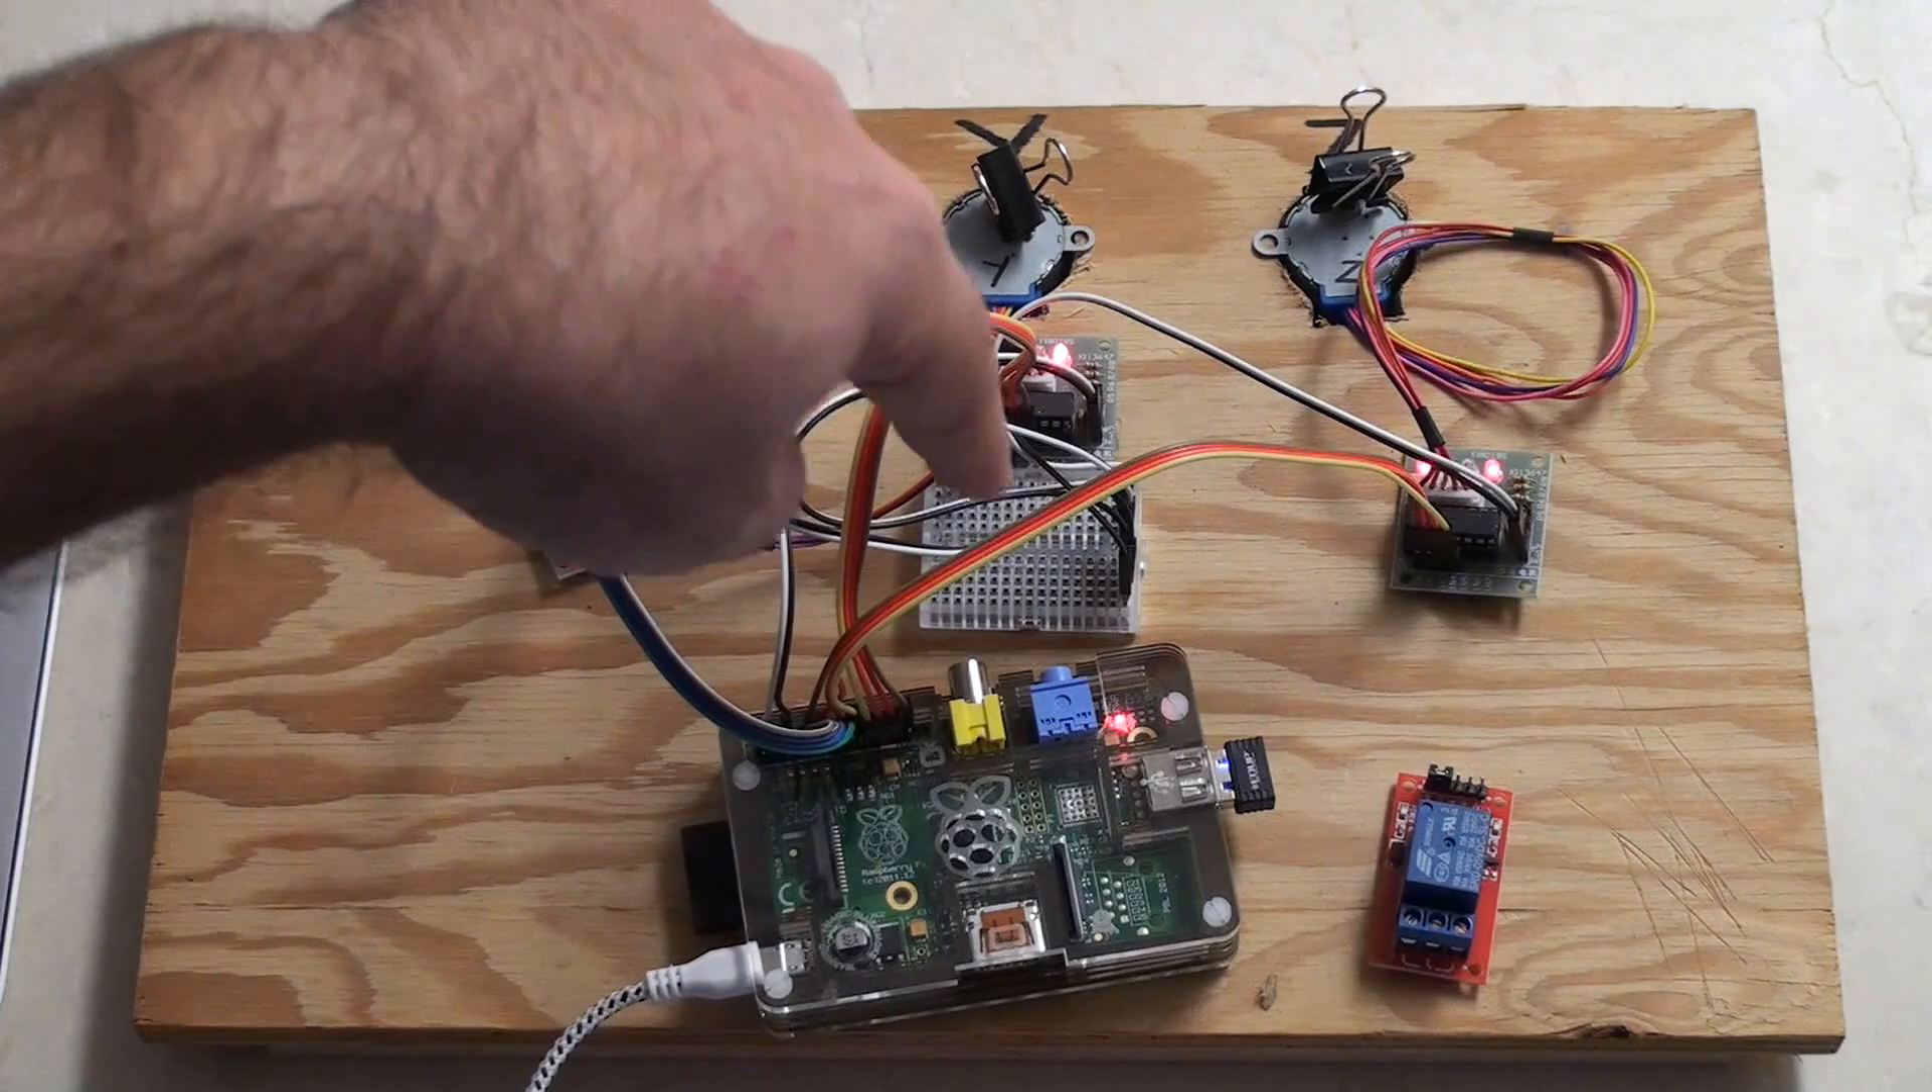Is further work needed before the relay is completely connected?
Yes.